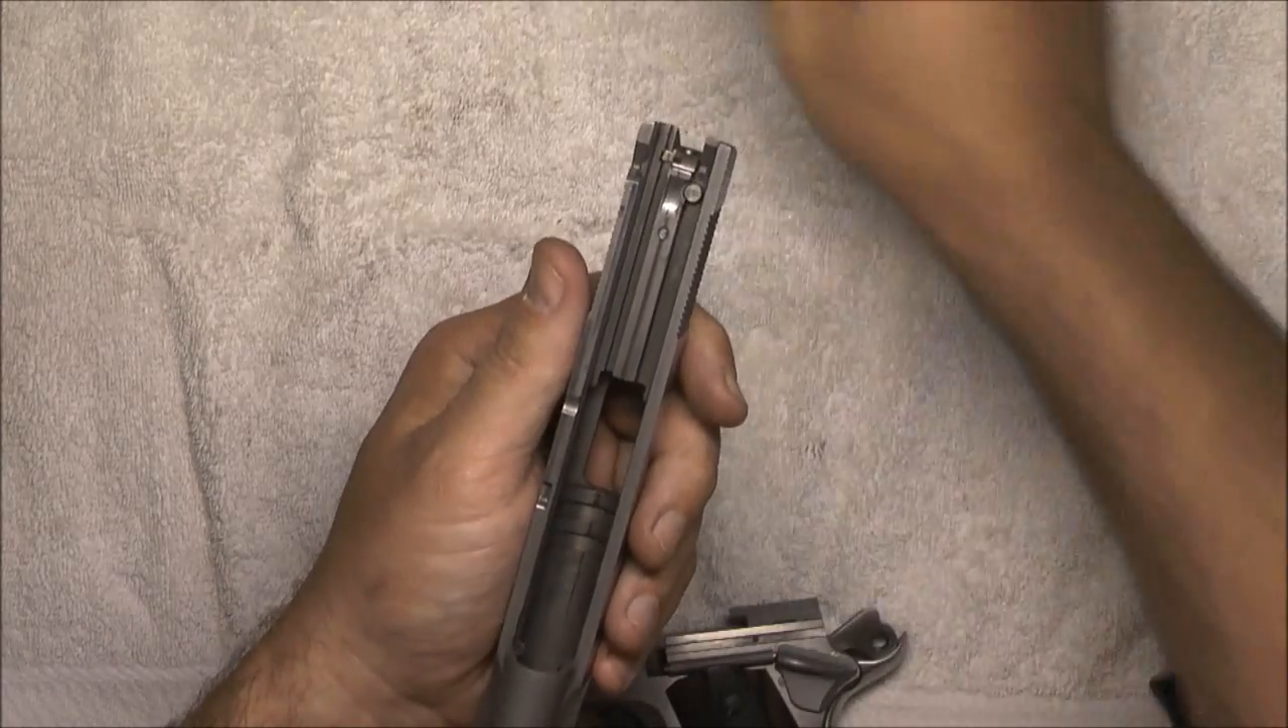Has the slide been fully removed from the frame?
Yes.